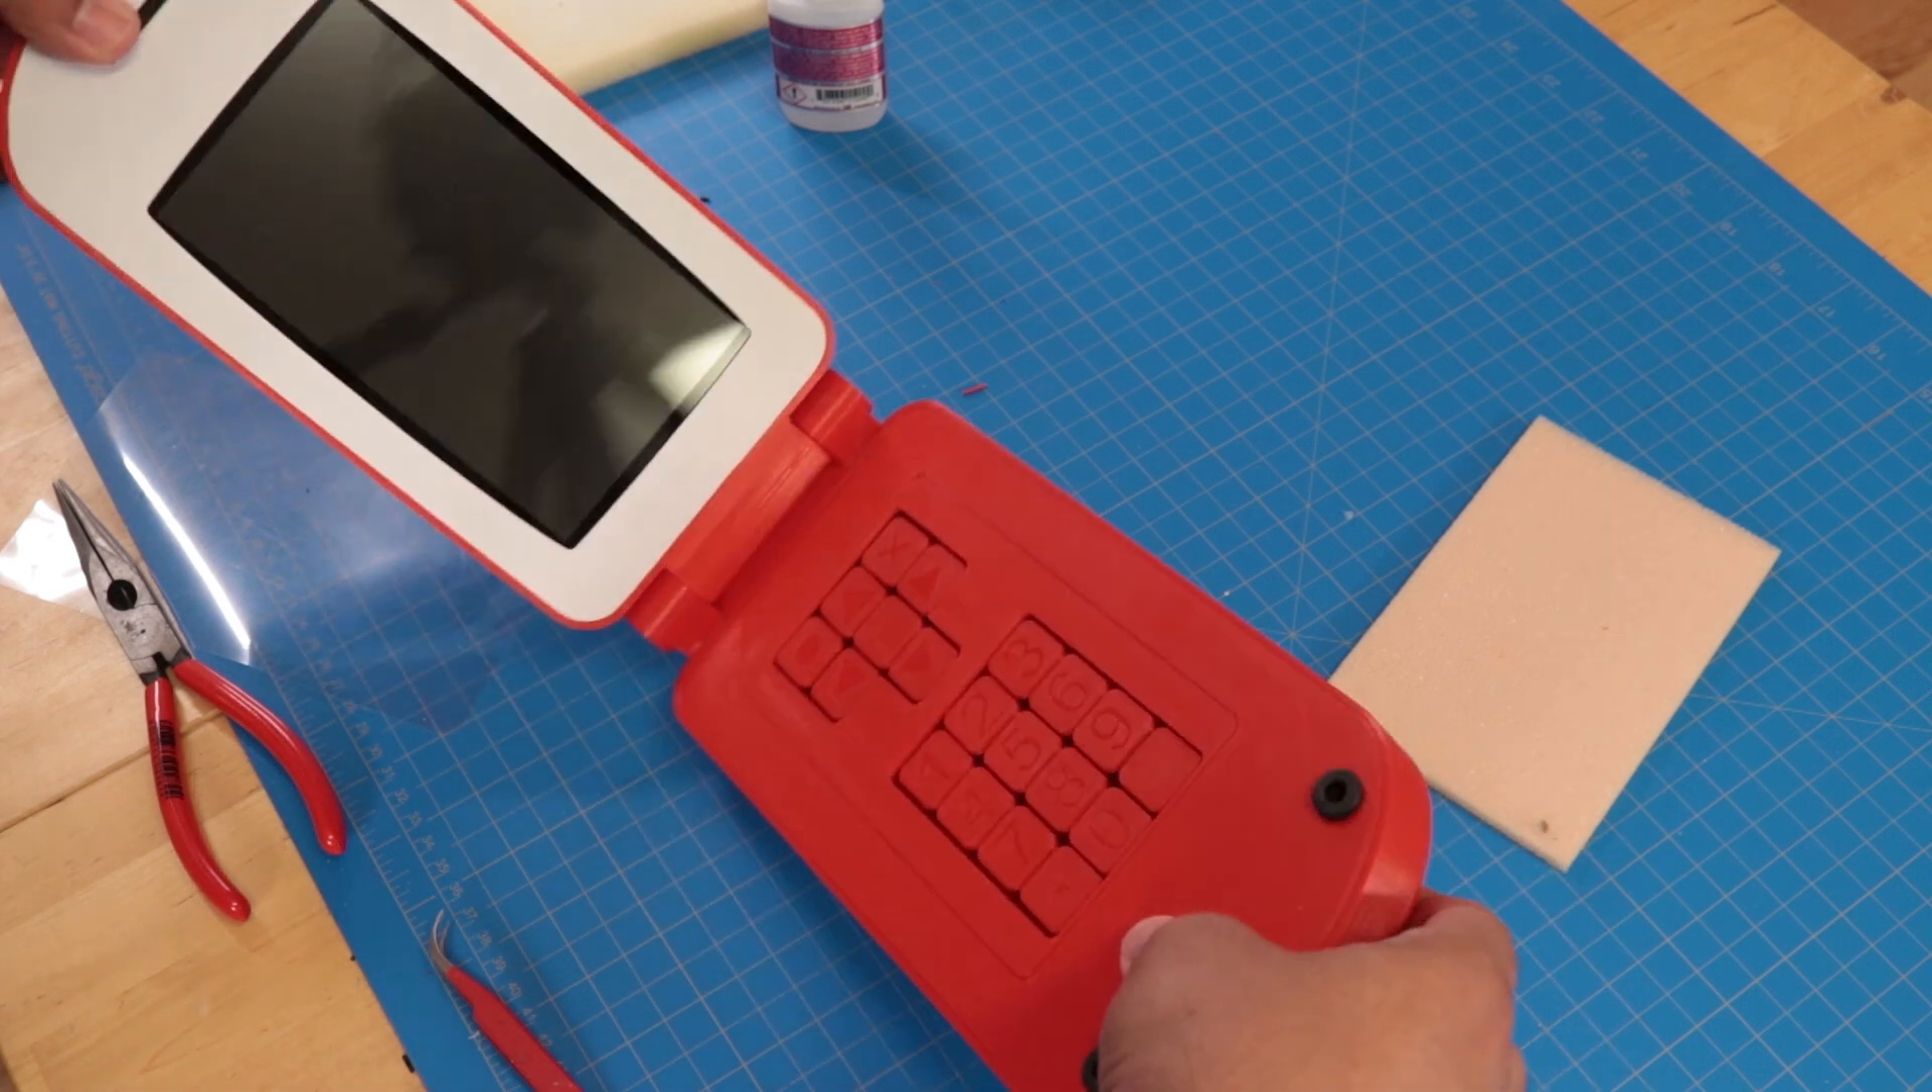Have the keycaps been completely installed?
Yes.